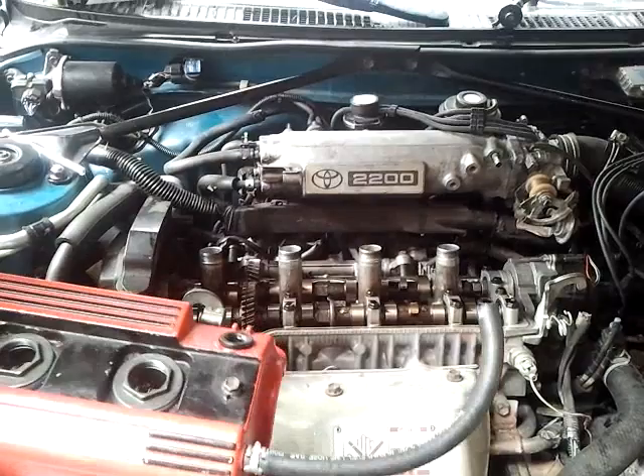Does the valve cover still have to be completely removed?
No.